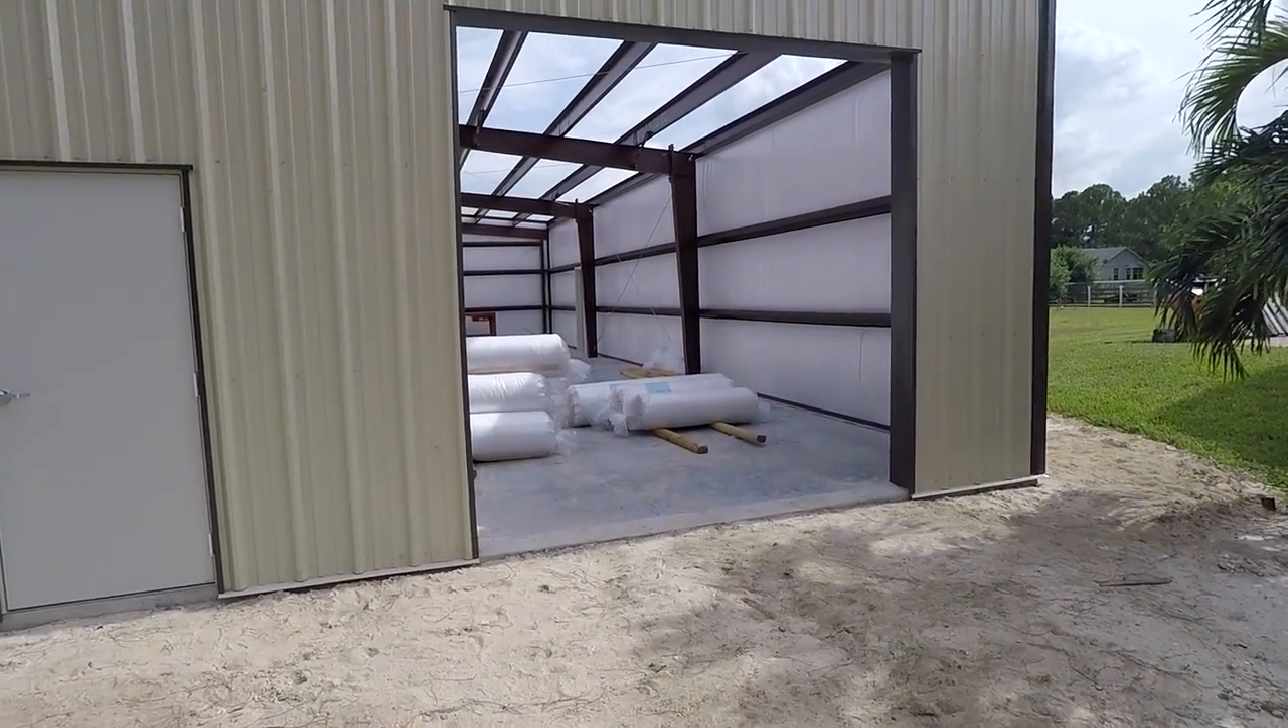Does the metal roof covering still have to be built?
Yes.